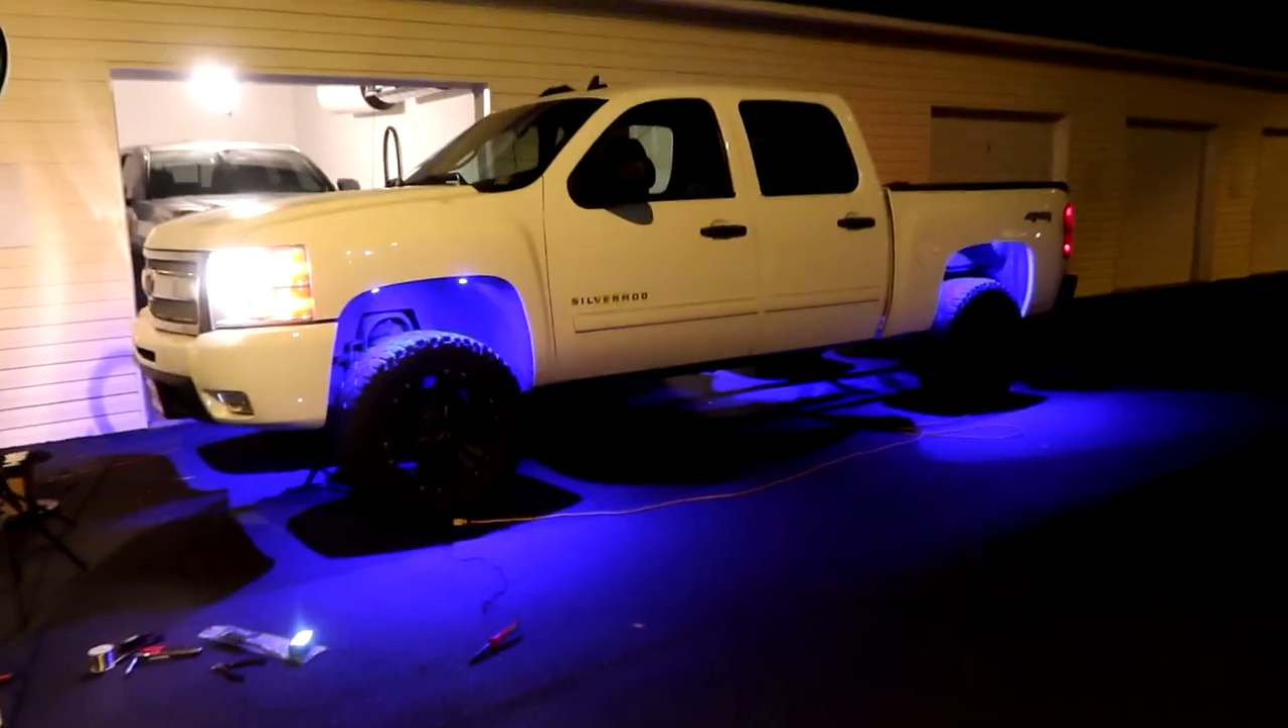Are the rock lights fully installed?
Yes.